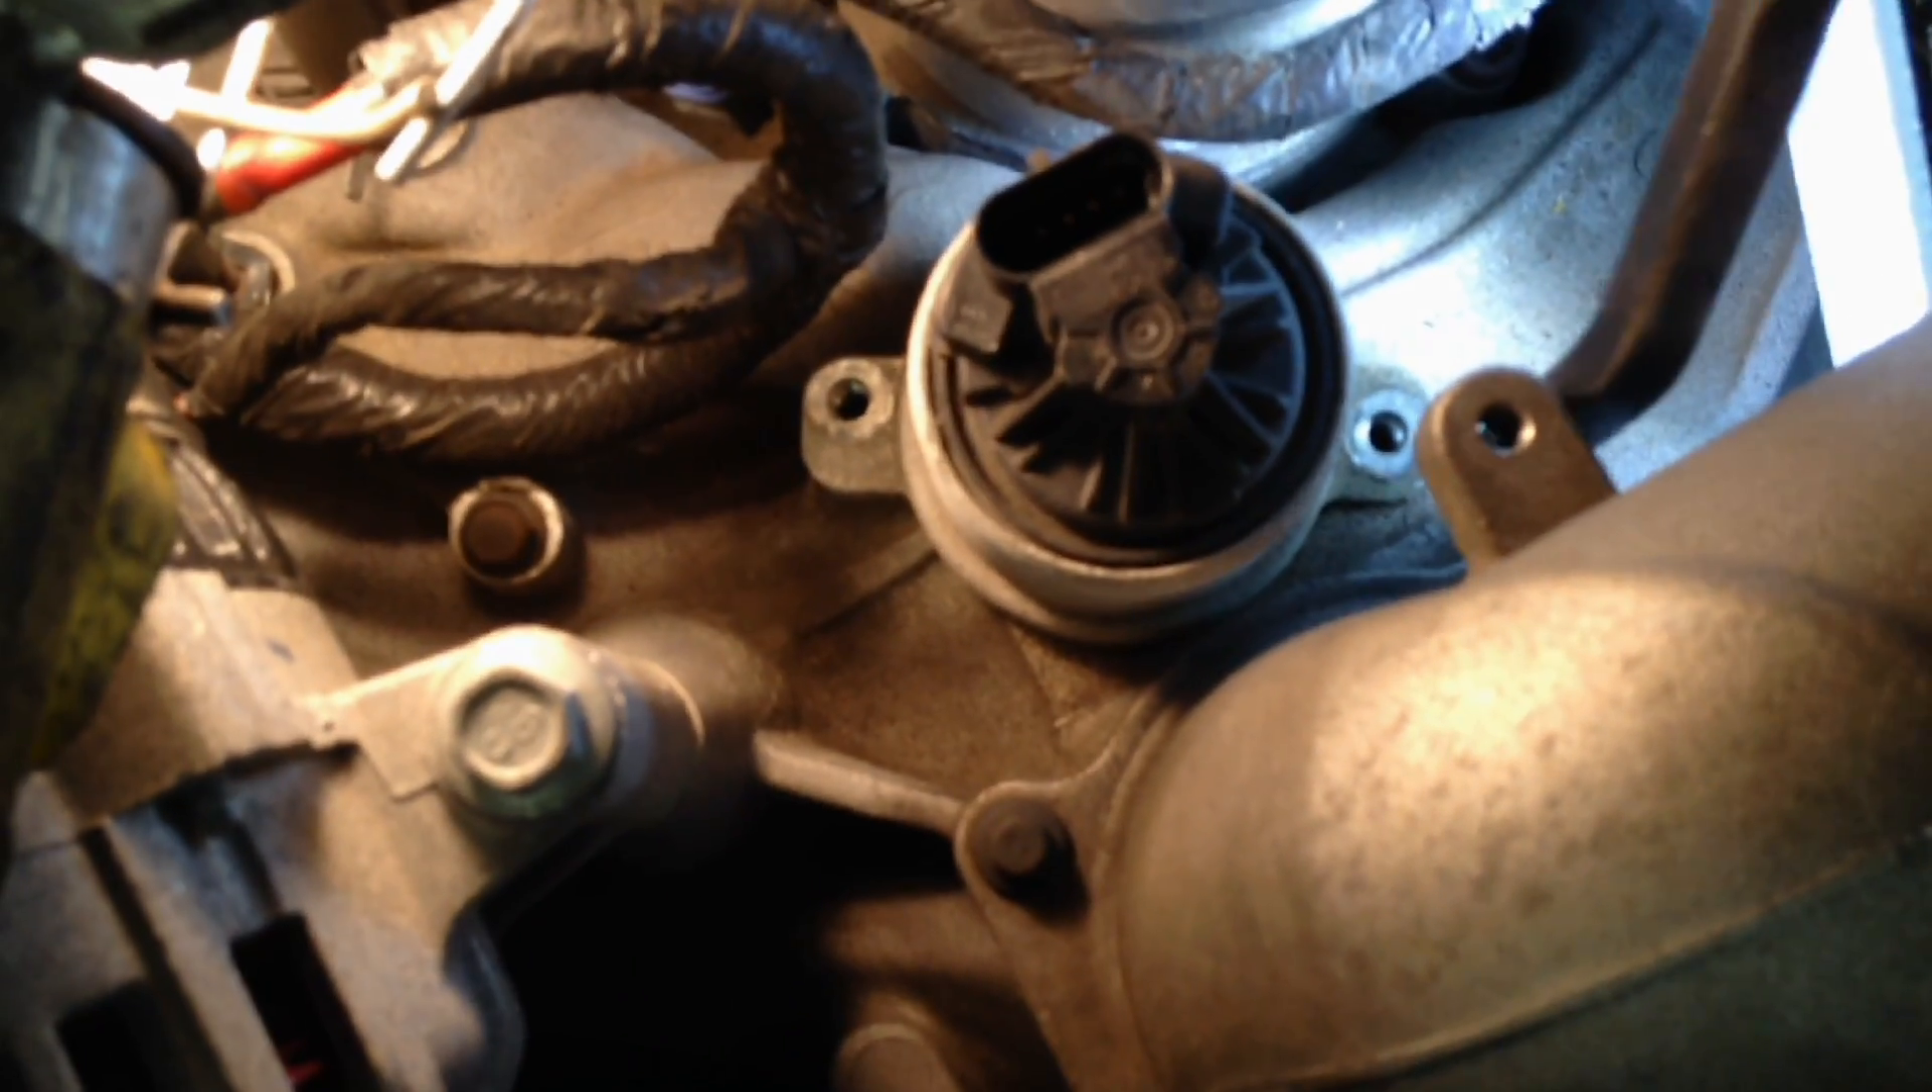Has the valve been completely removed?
No.